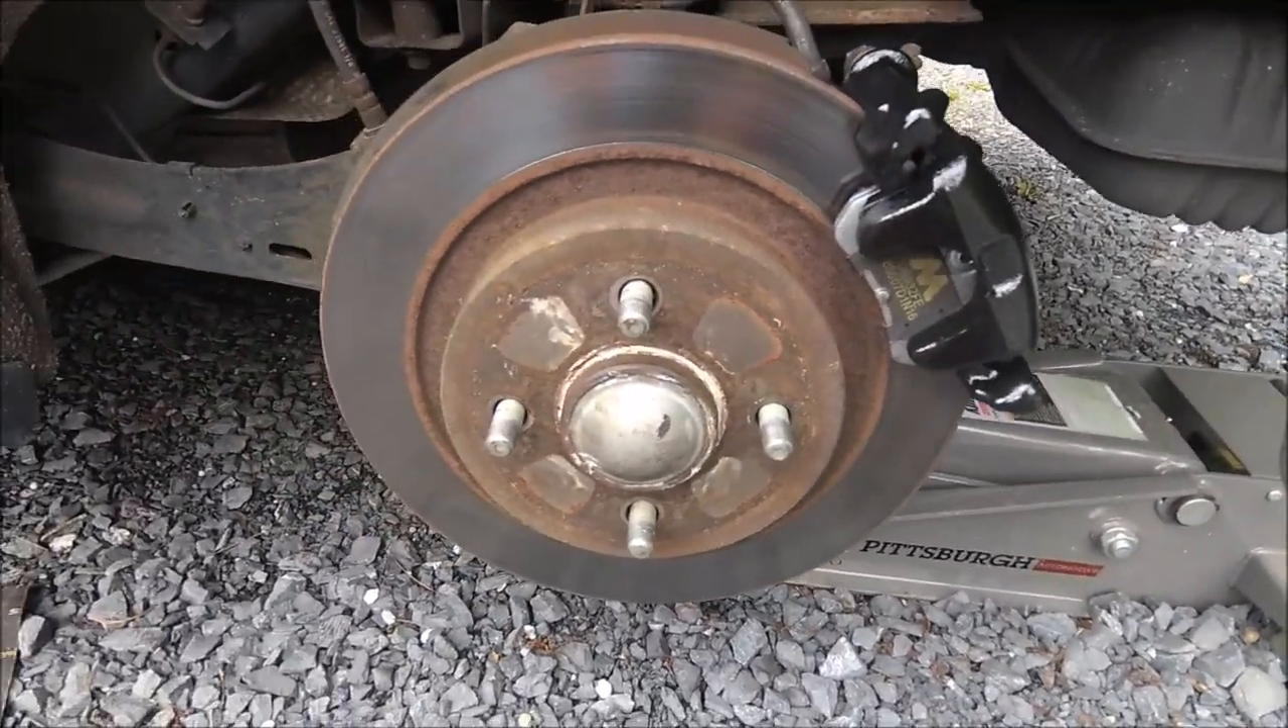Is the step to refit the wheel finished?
No.